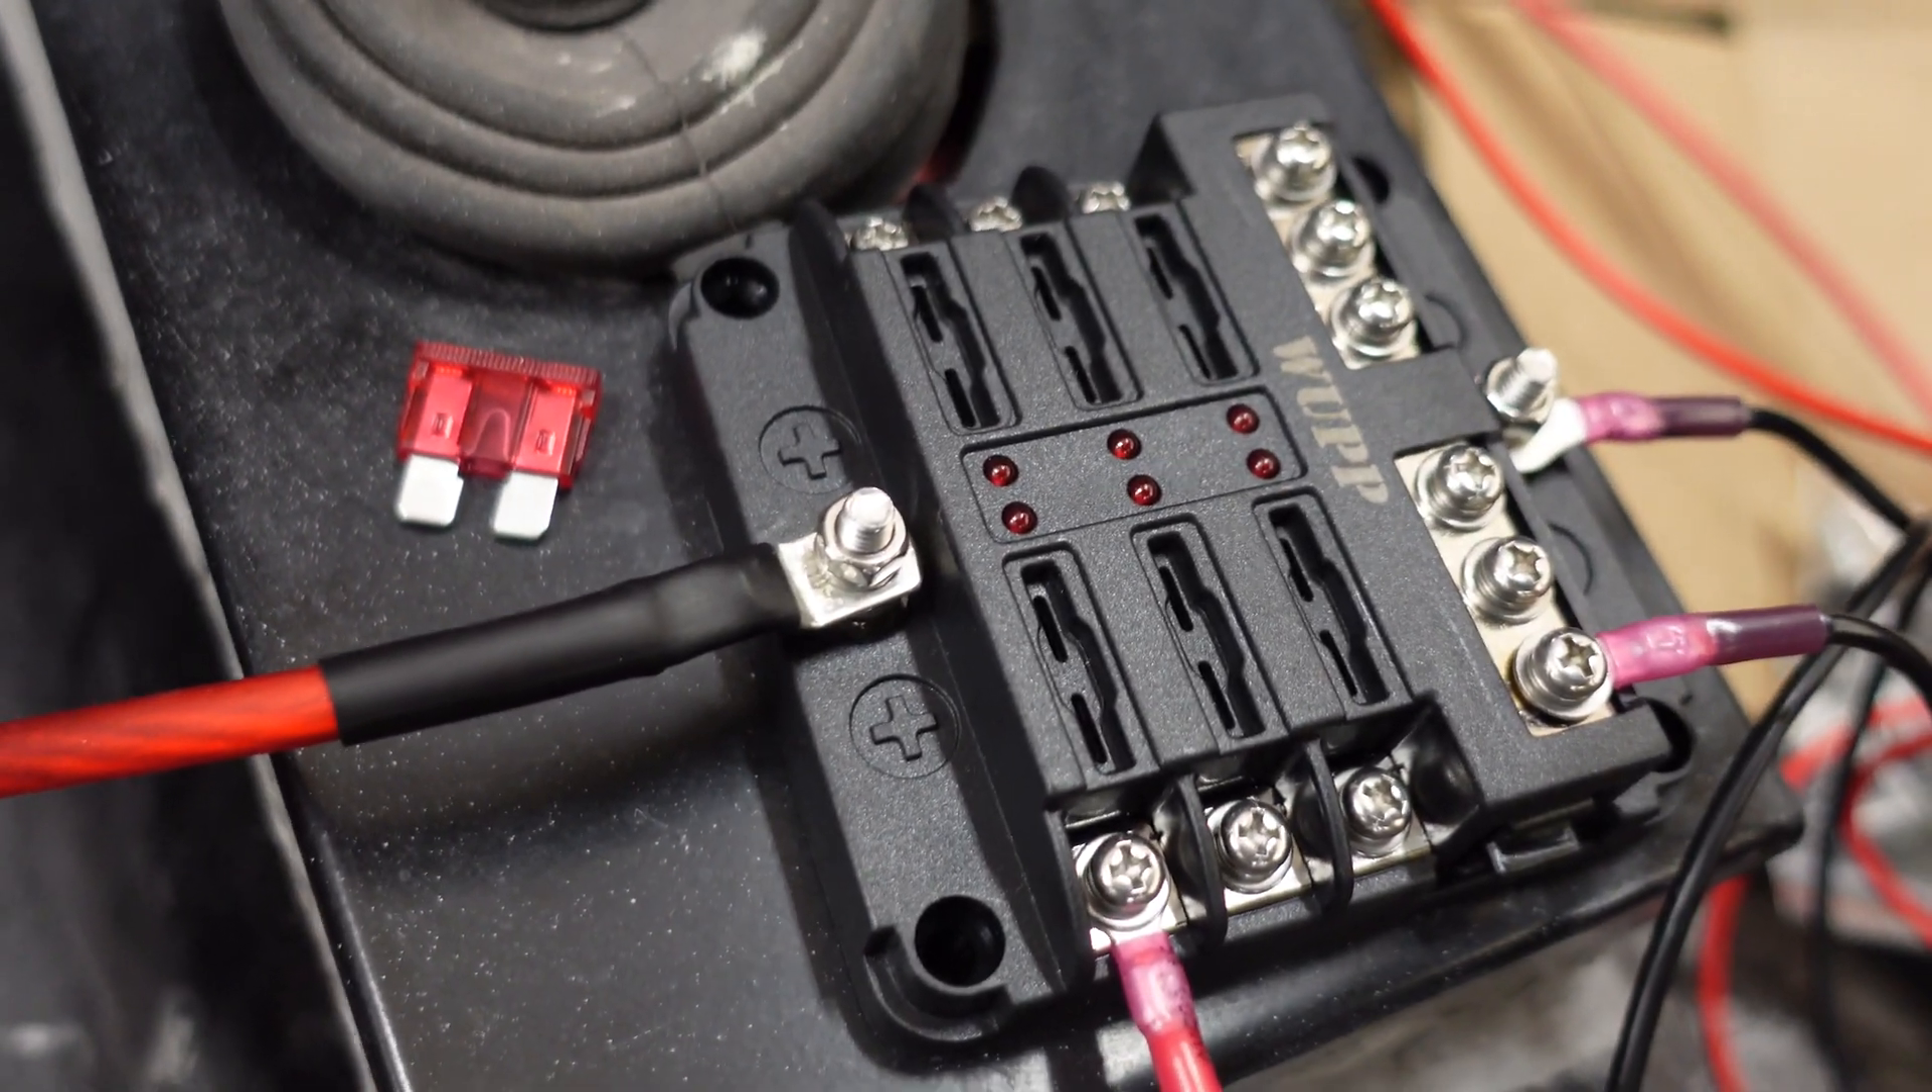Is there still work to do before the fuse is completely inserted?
Yes.